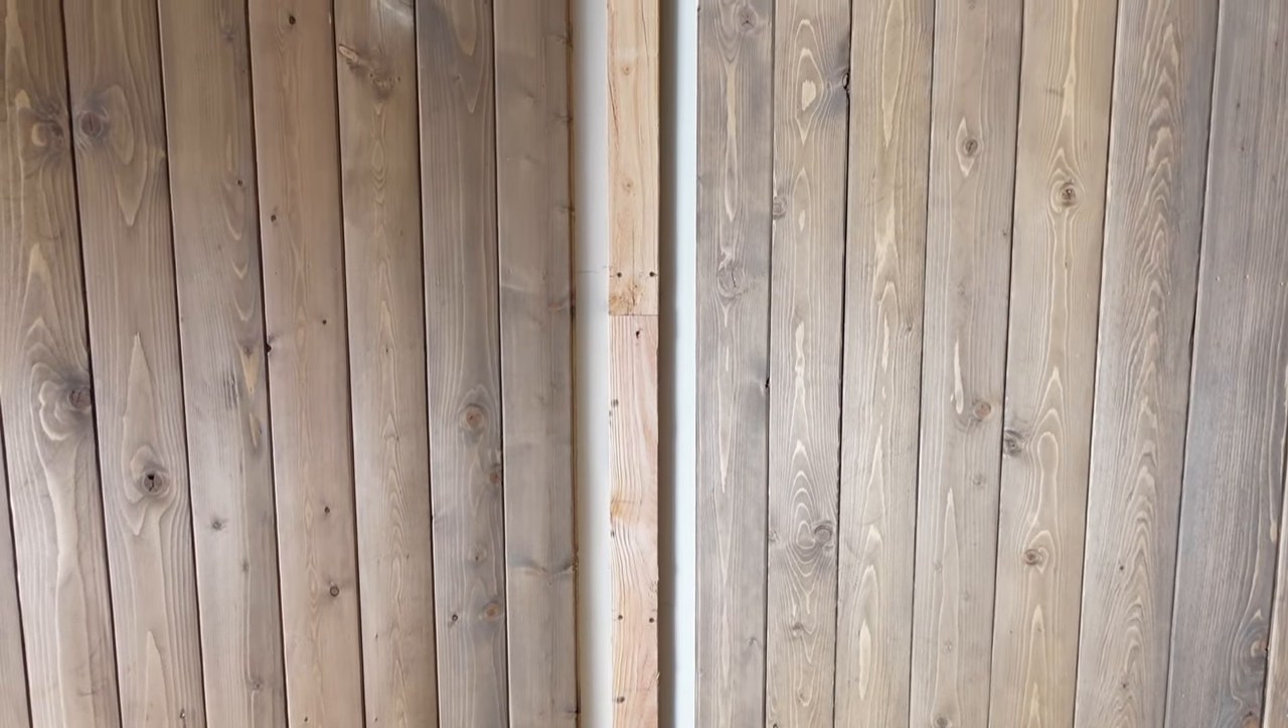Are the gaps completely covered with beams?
No.